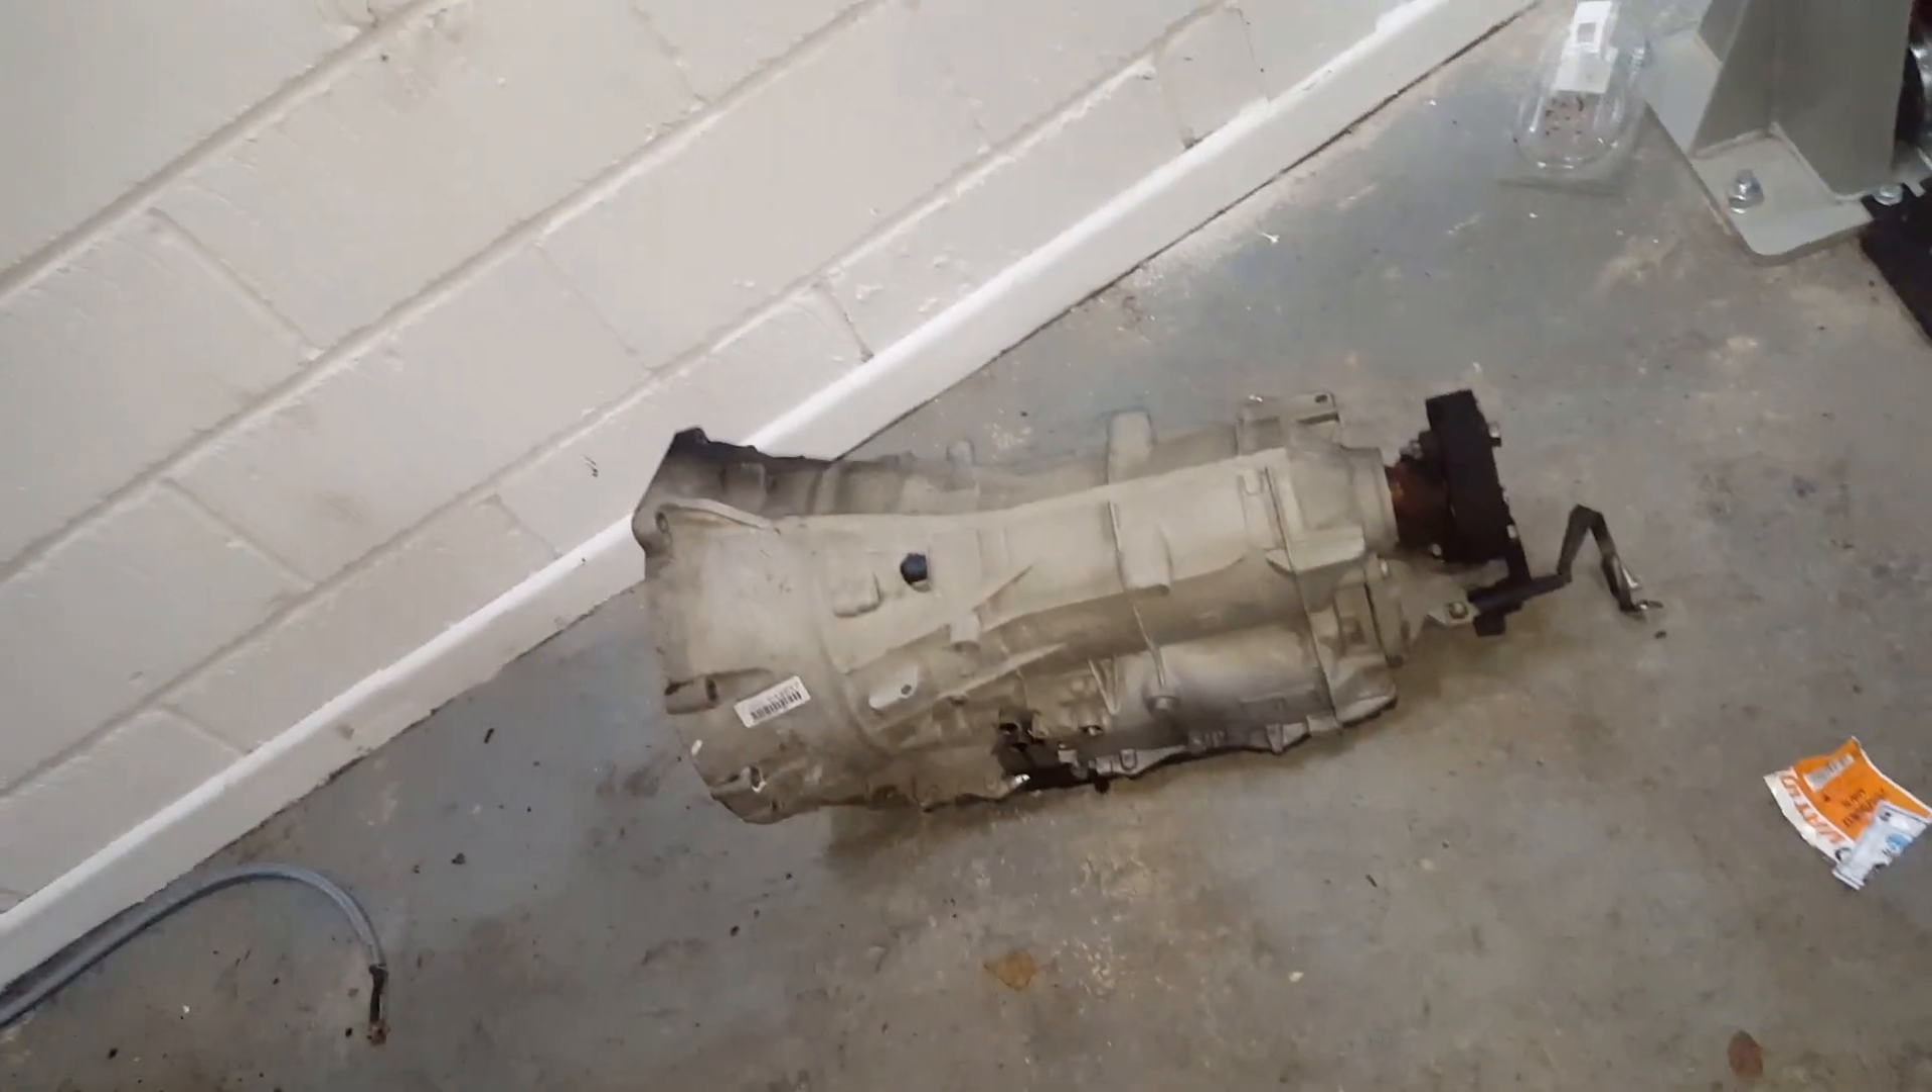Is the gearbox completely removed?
Yes.